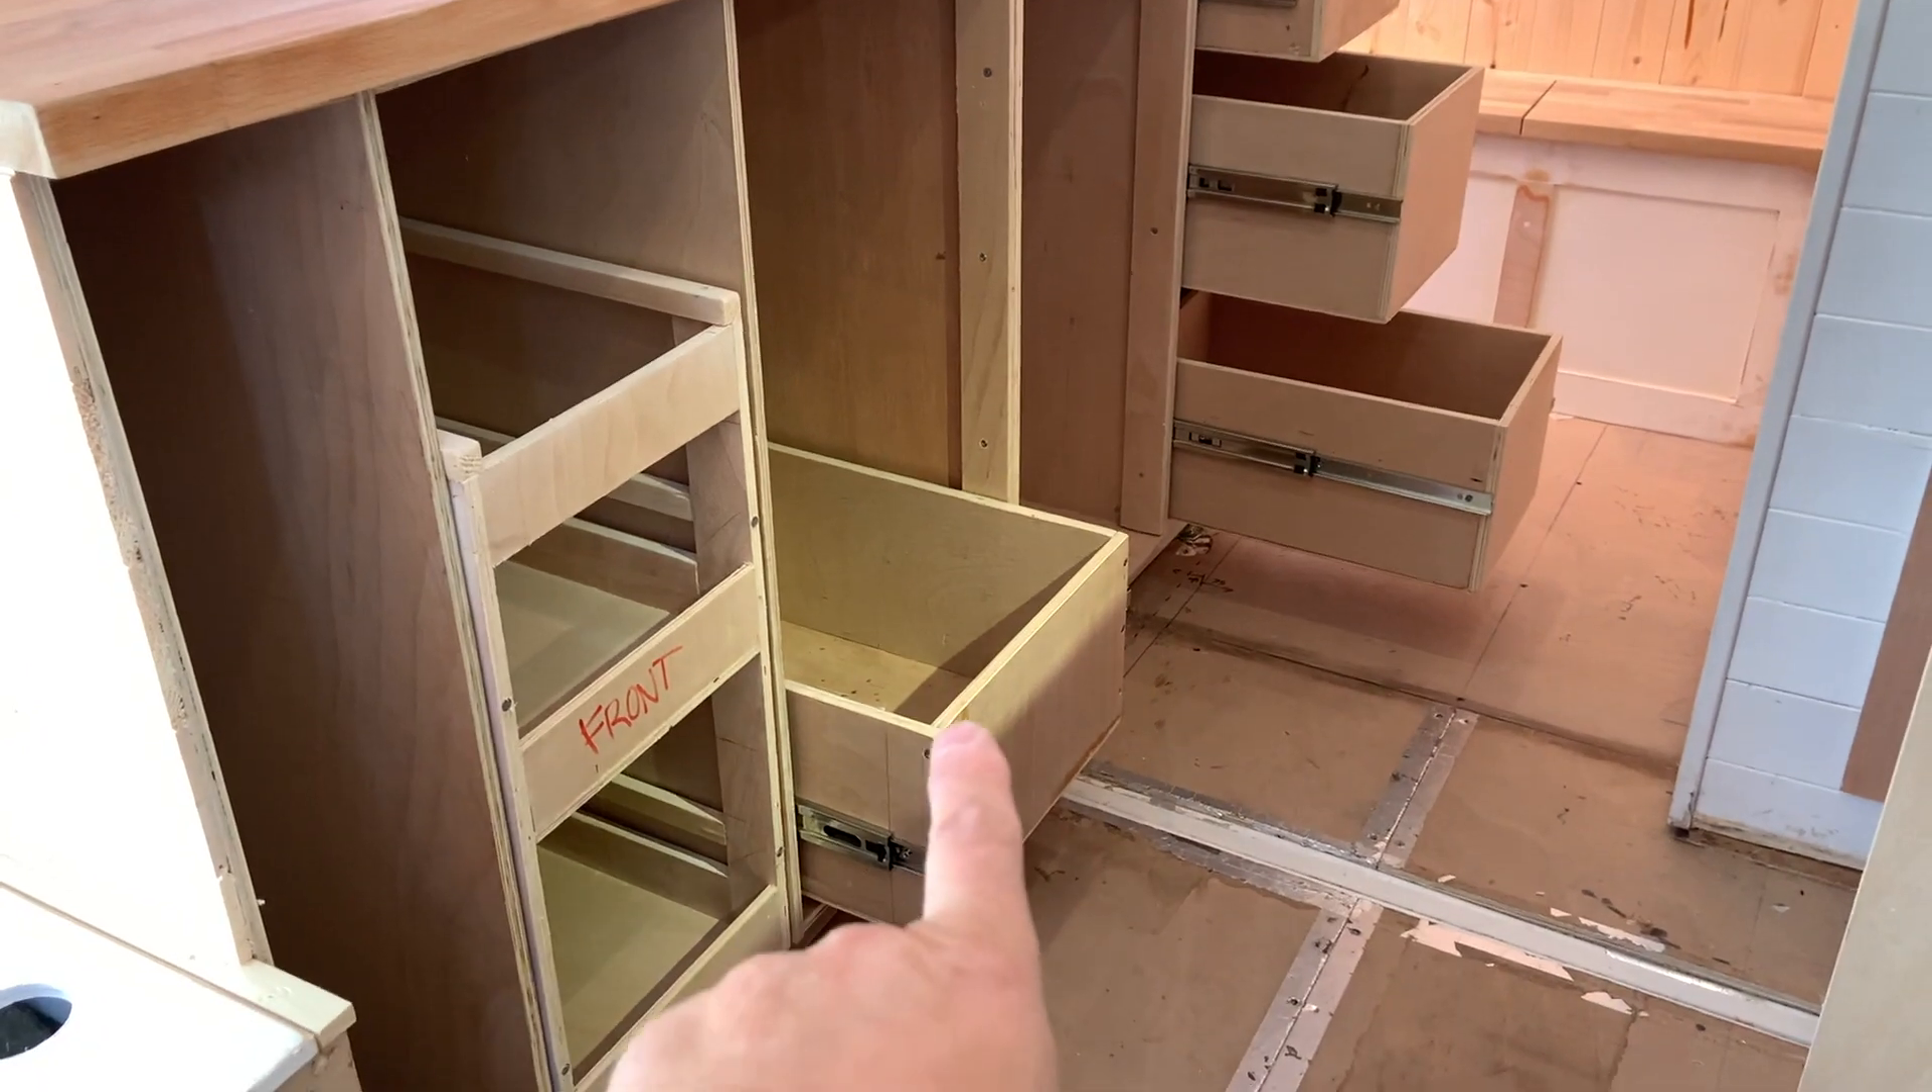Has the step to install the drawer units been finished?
Yes.